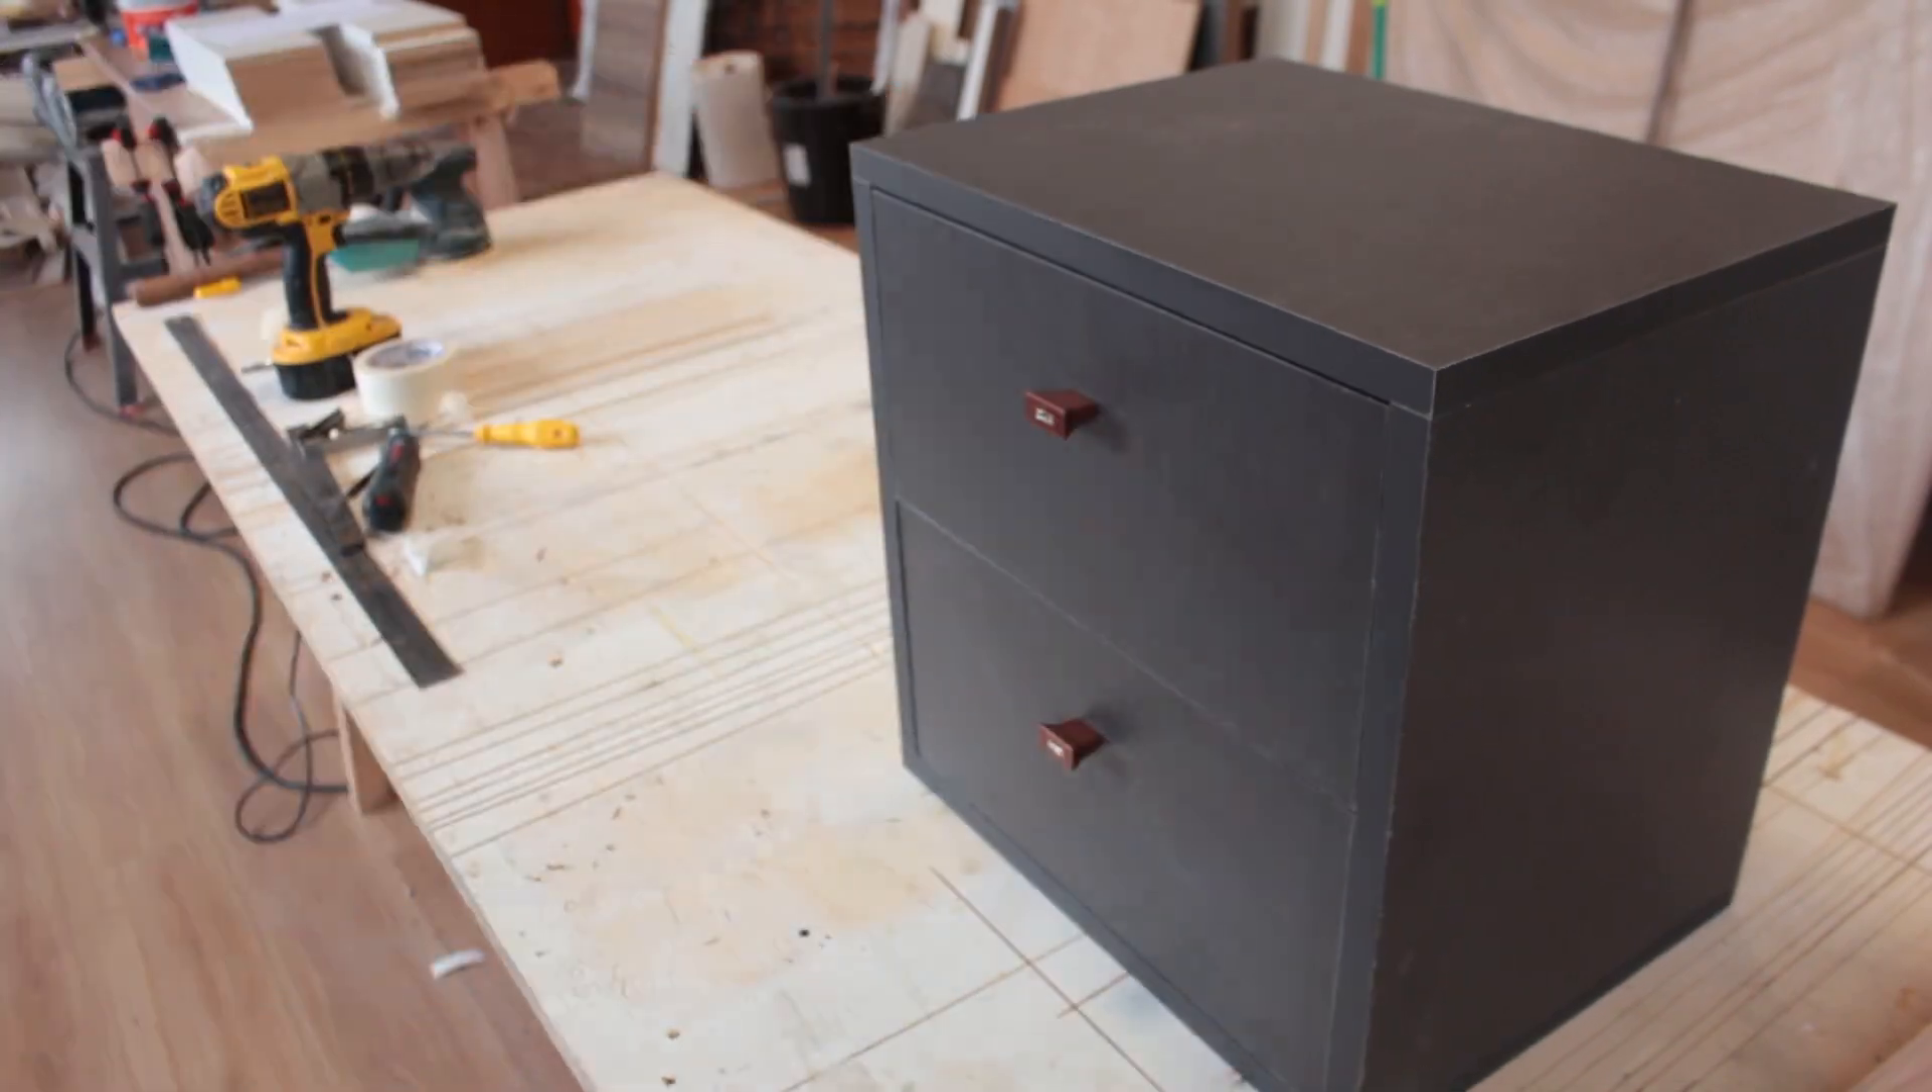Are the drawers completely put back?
Yes.